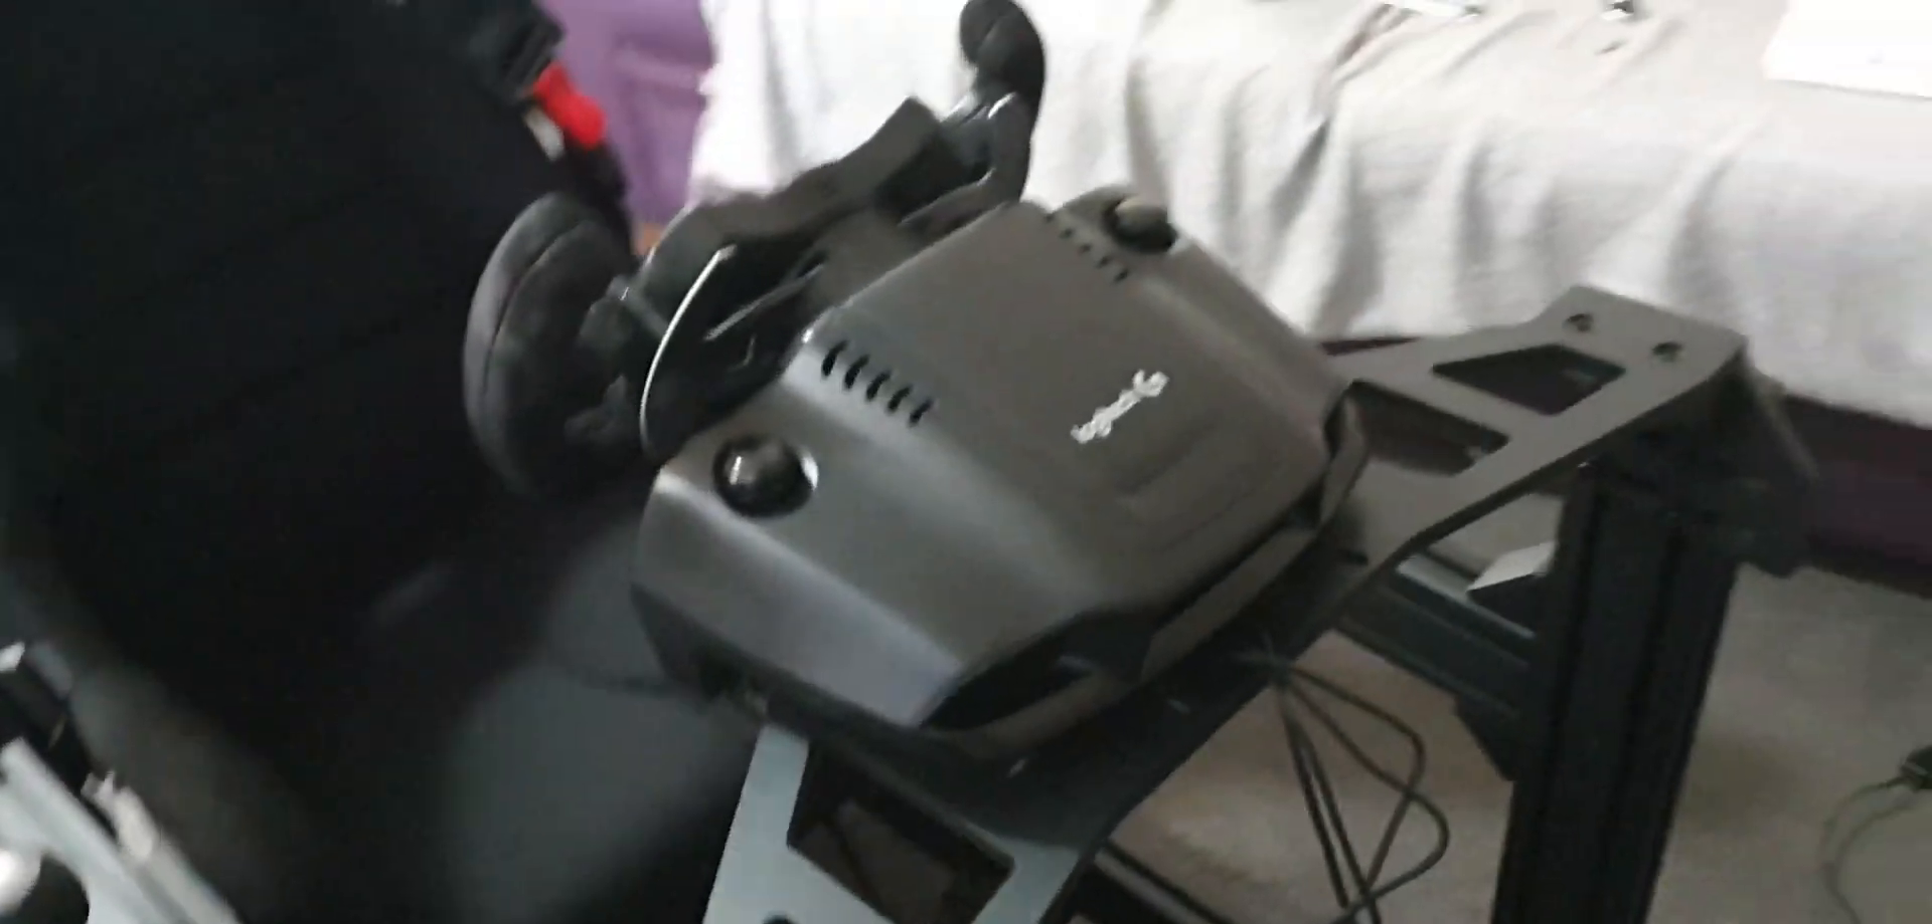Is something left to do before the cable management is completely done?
Yes.